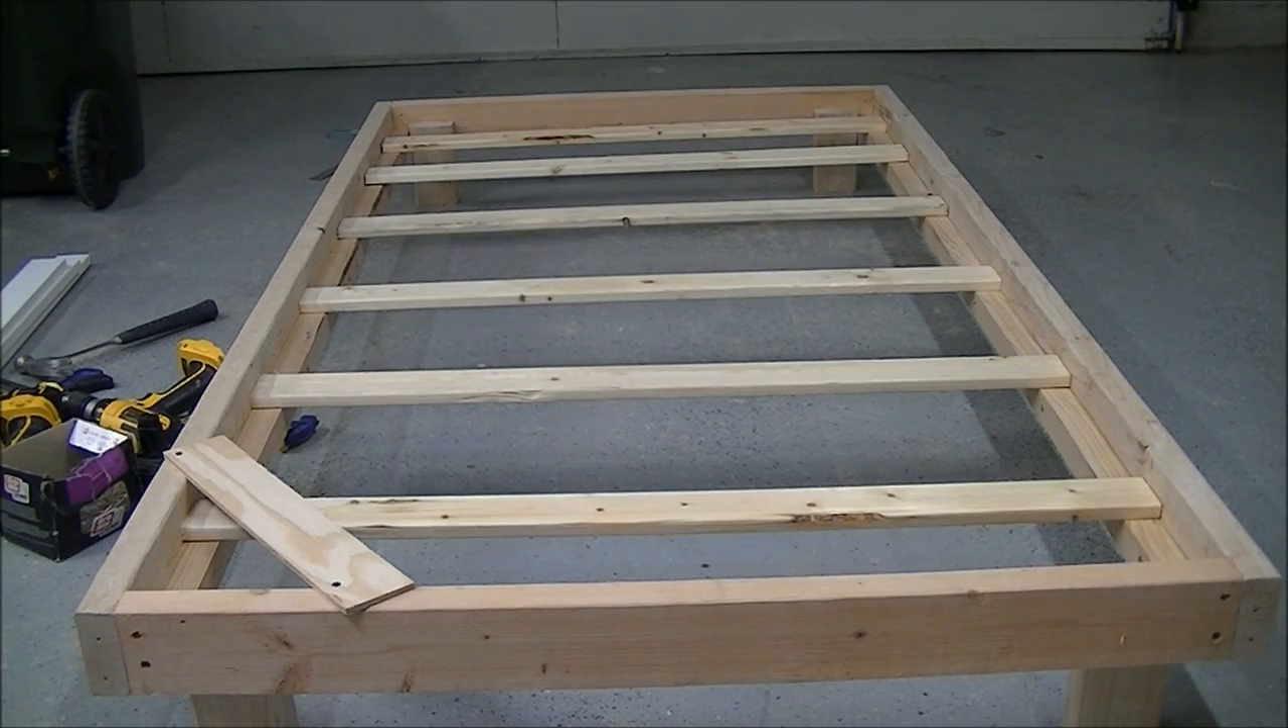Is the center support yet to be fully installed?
Yes.